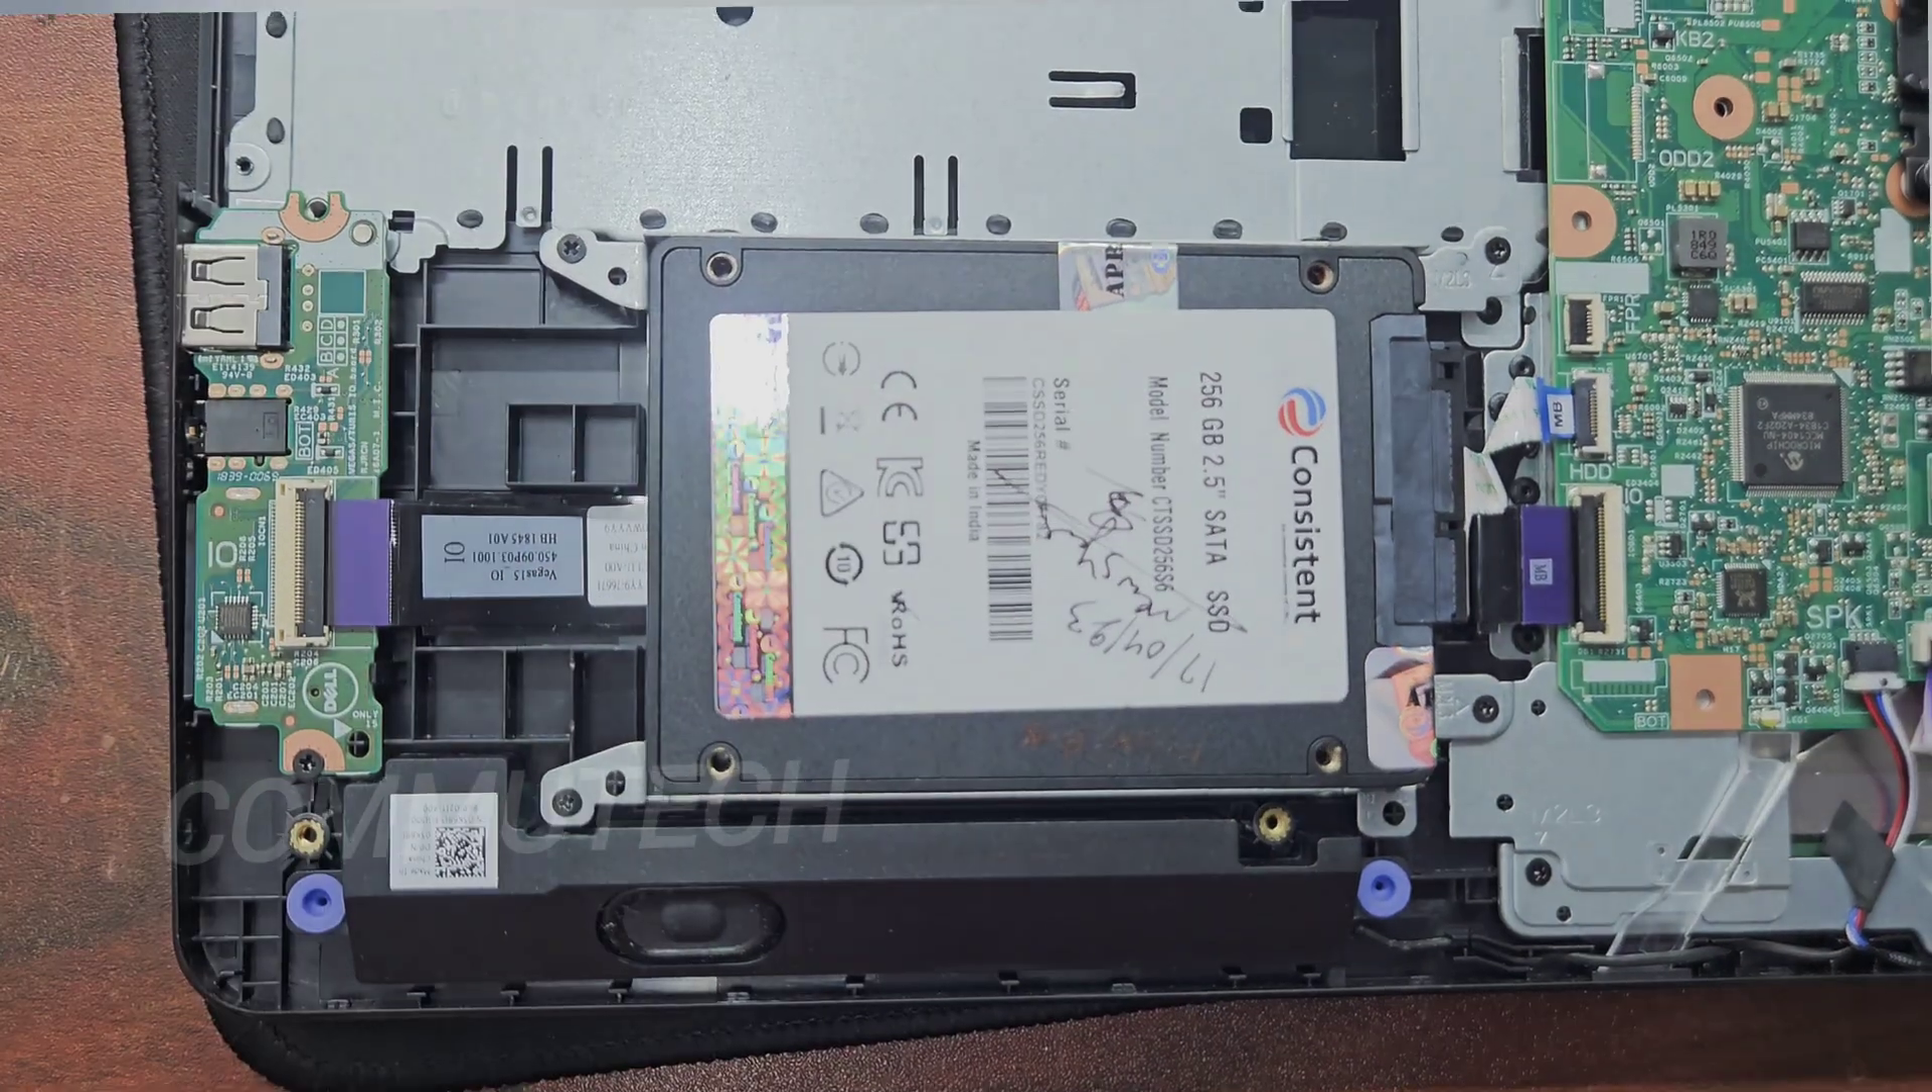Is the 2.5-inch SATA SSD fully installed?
Yes.